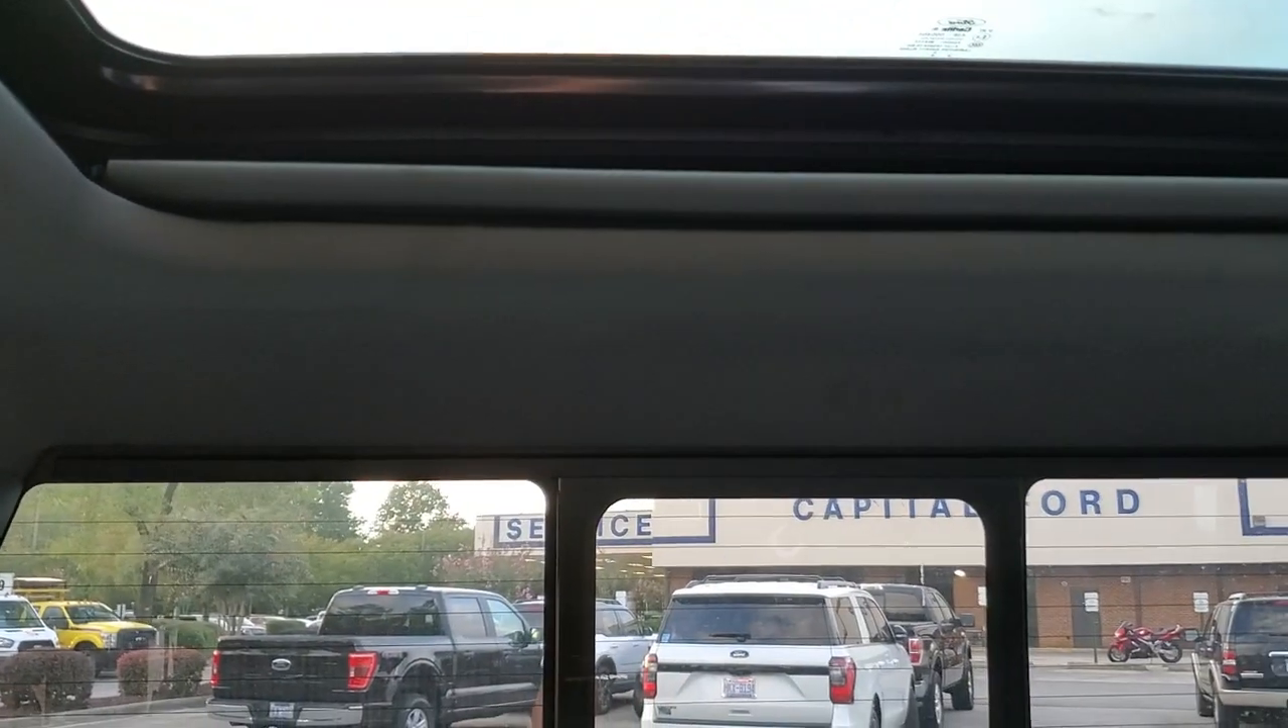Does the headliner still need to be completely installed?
No.